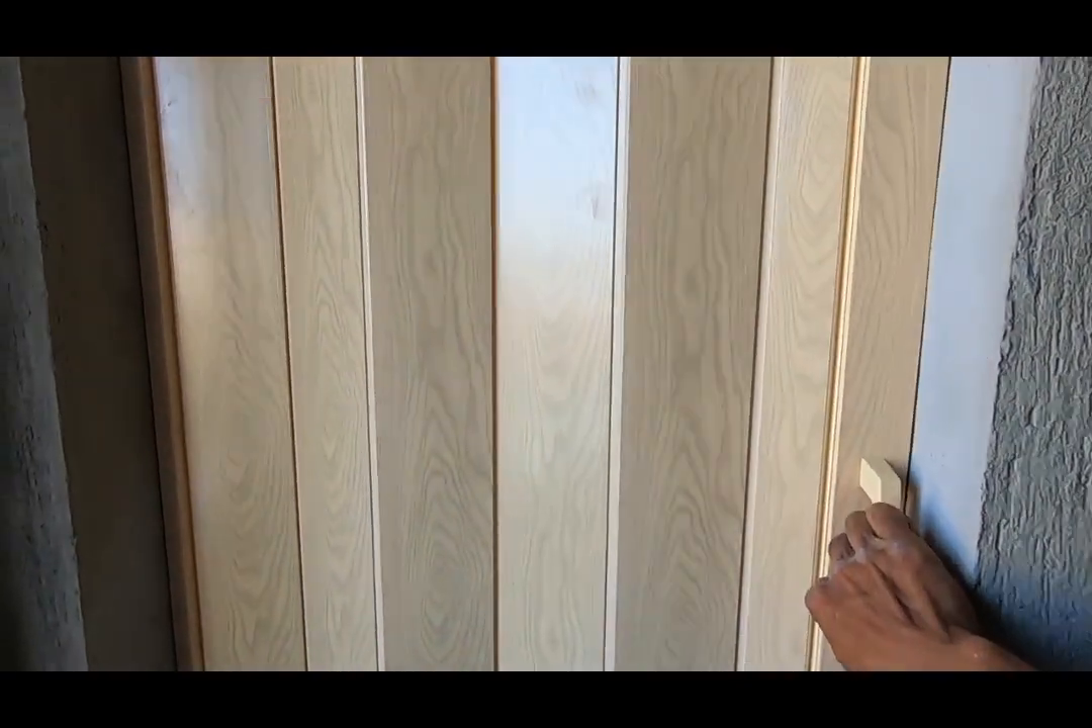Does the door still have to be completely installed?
No.